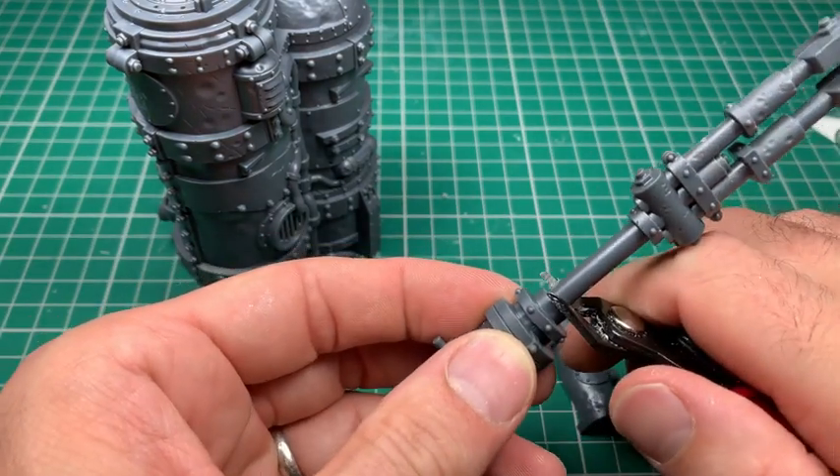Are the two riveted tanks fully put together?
Yes.